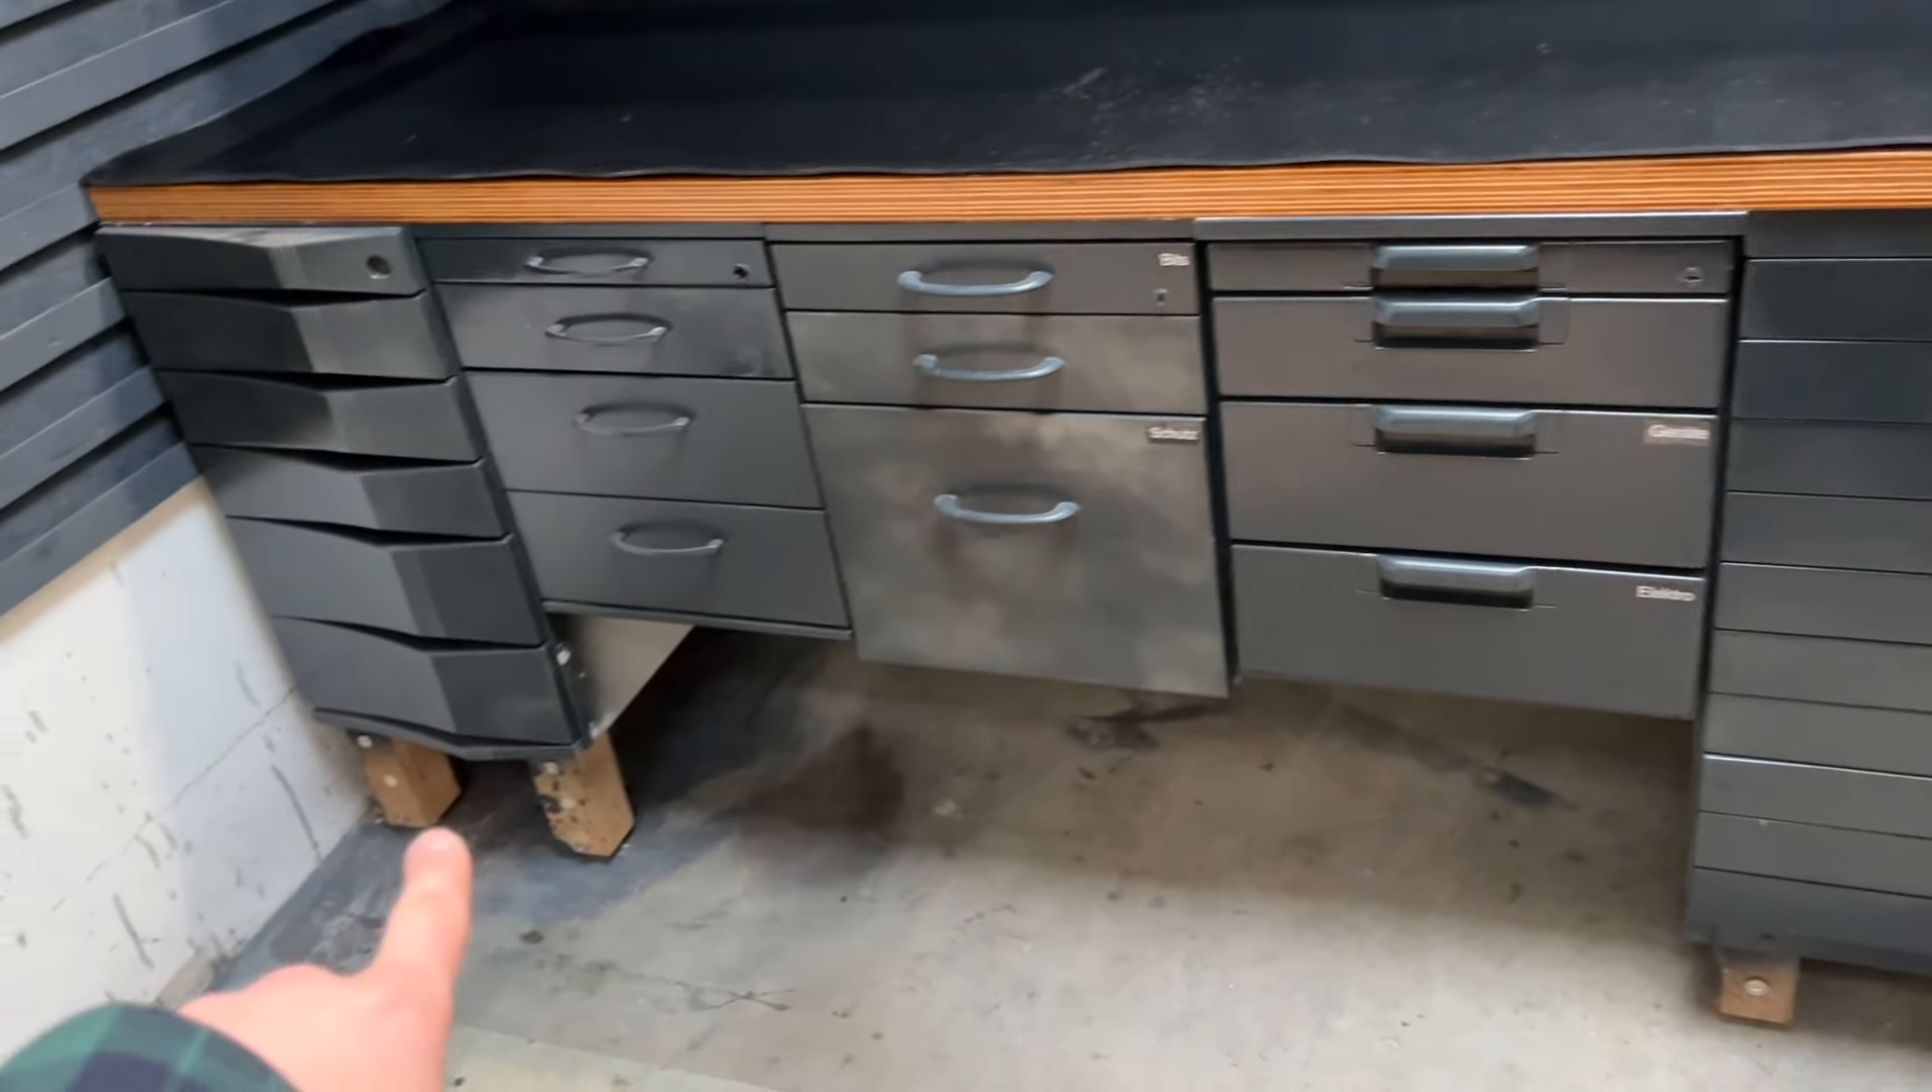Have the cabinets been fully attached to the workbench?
Yes.